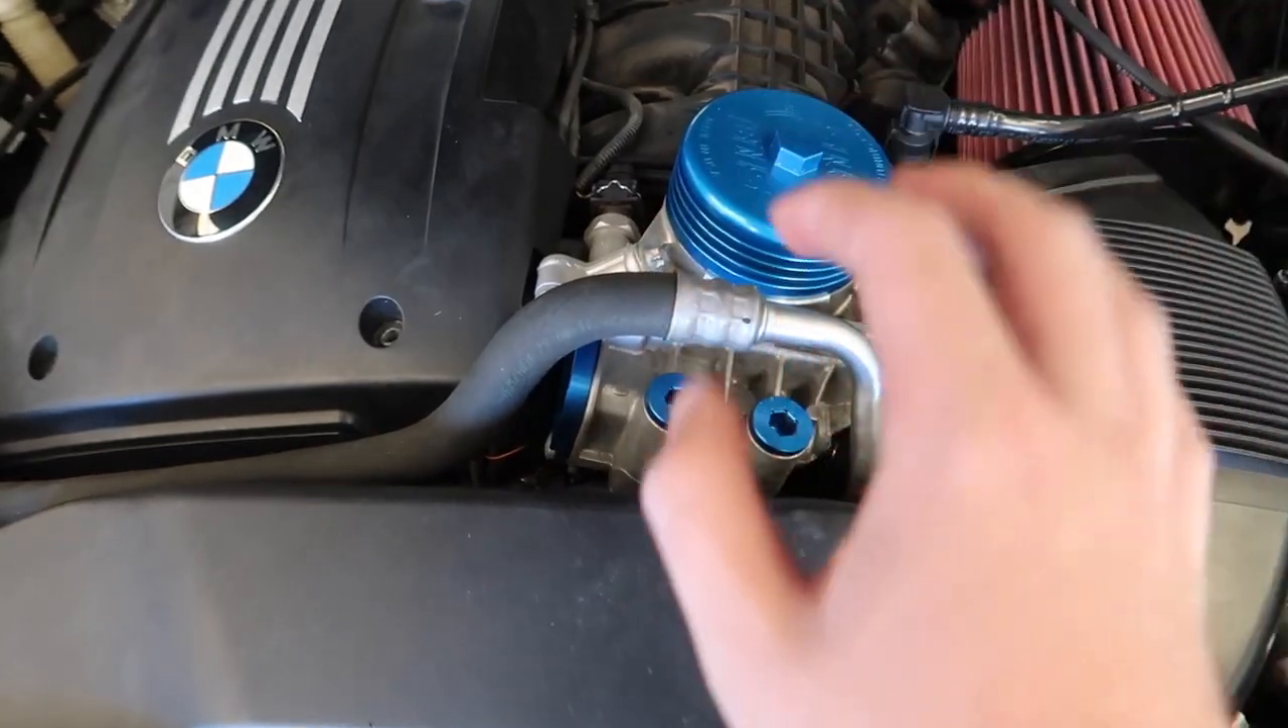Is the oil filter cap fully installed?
Yes.